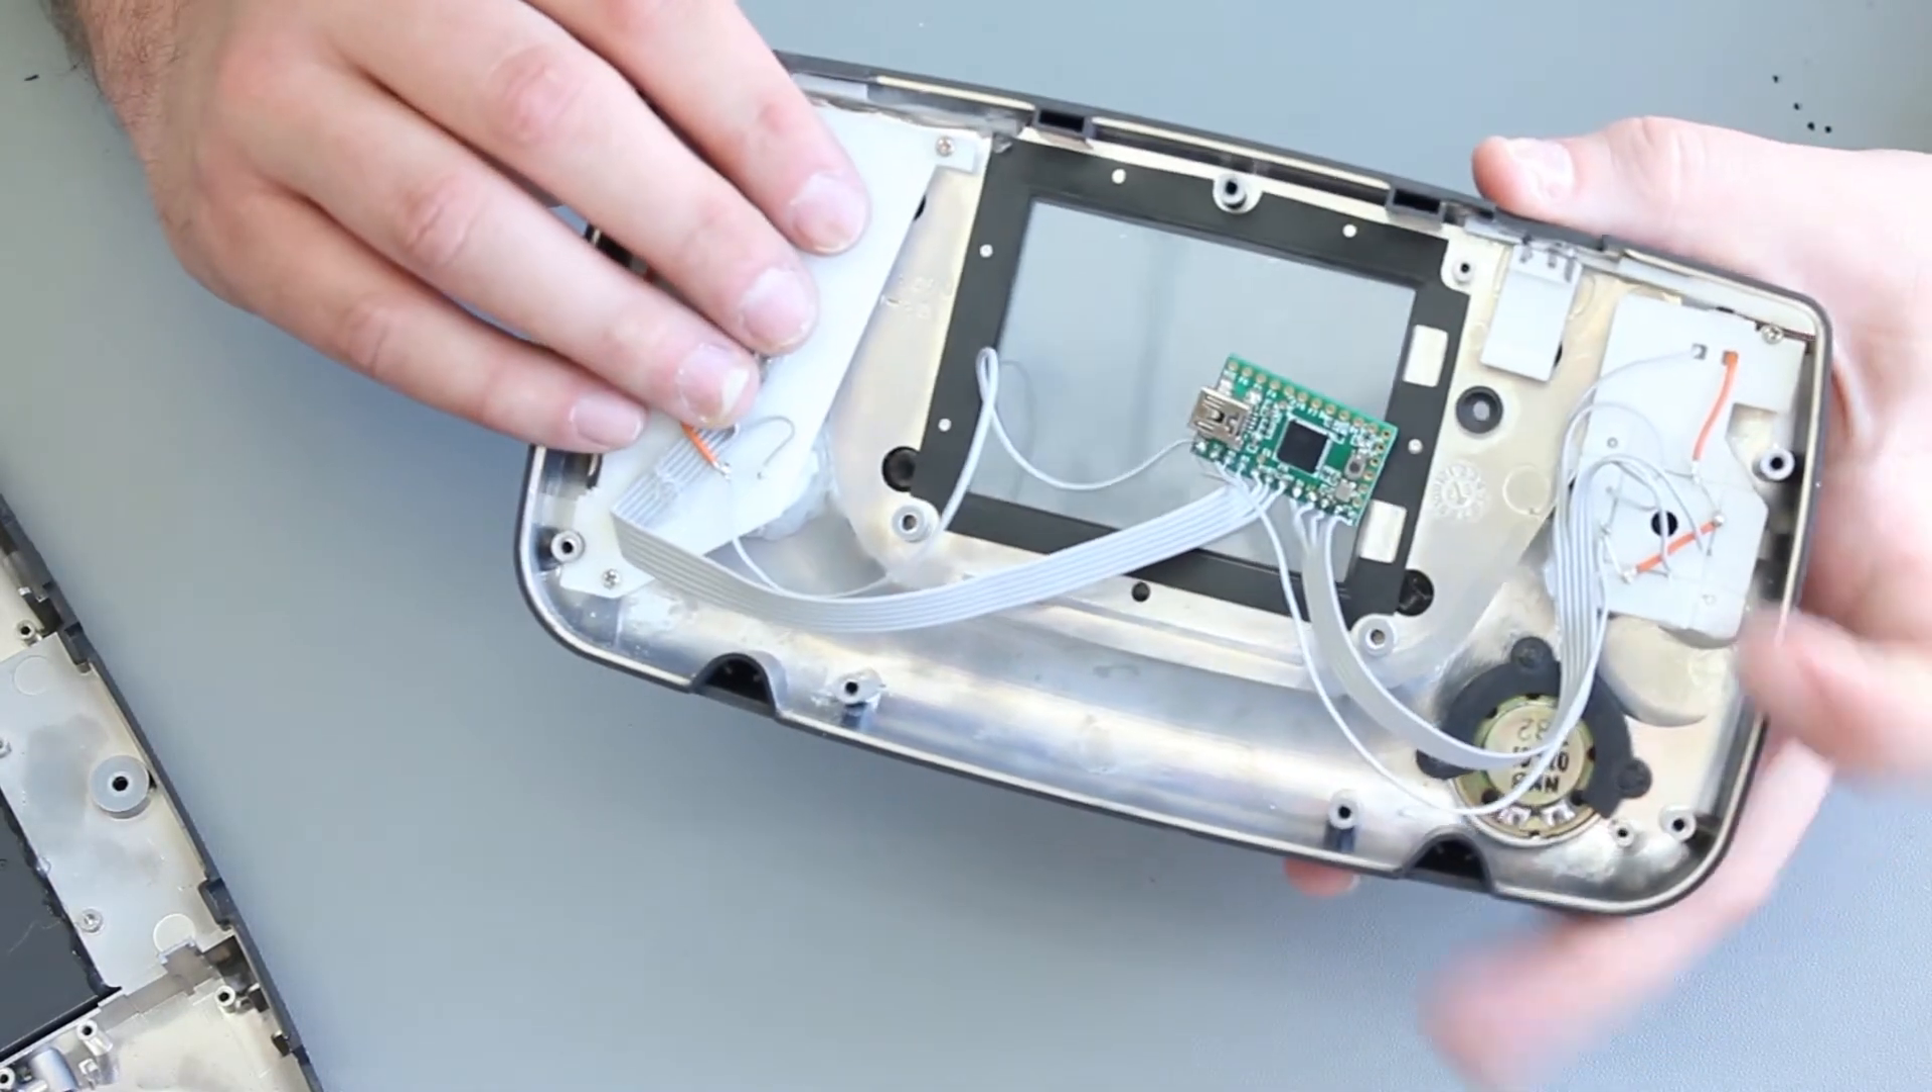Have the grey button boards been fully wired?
Yes.